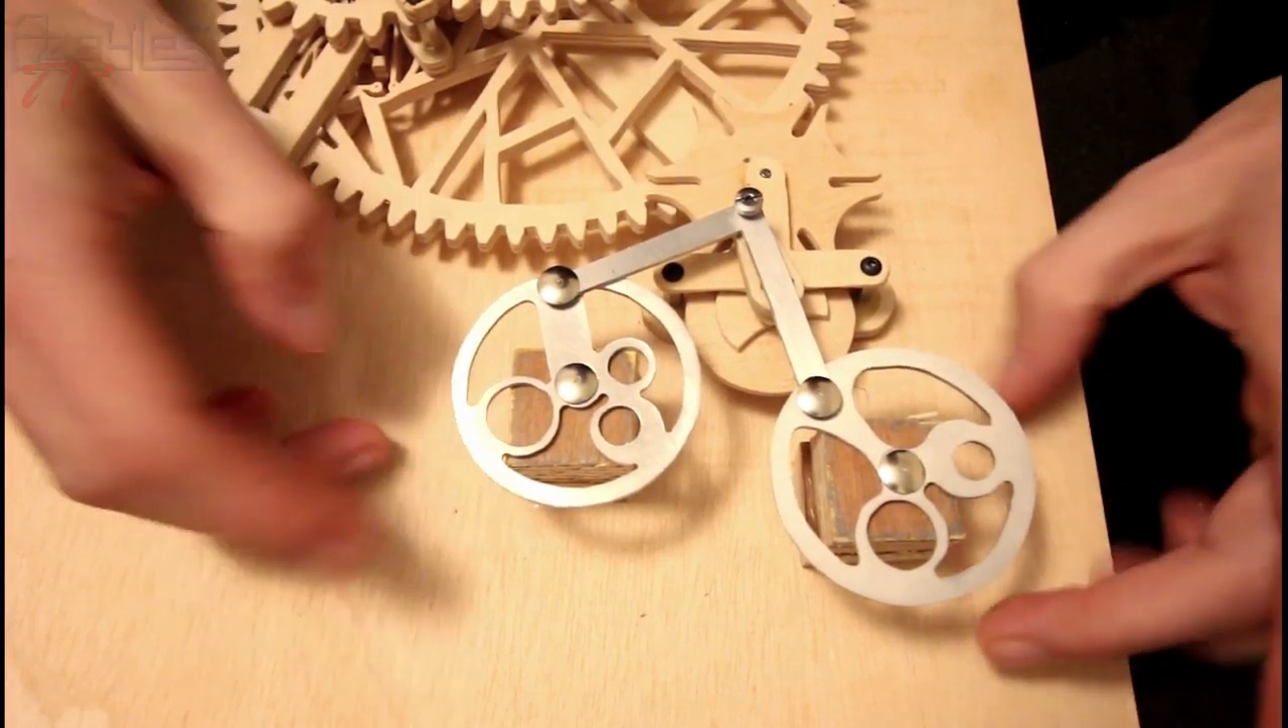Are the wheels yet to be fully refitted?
No.